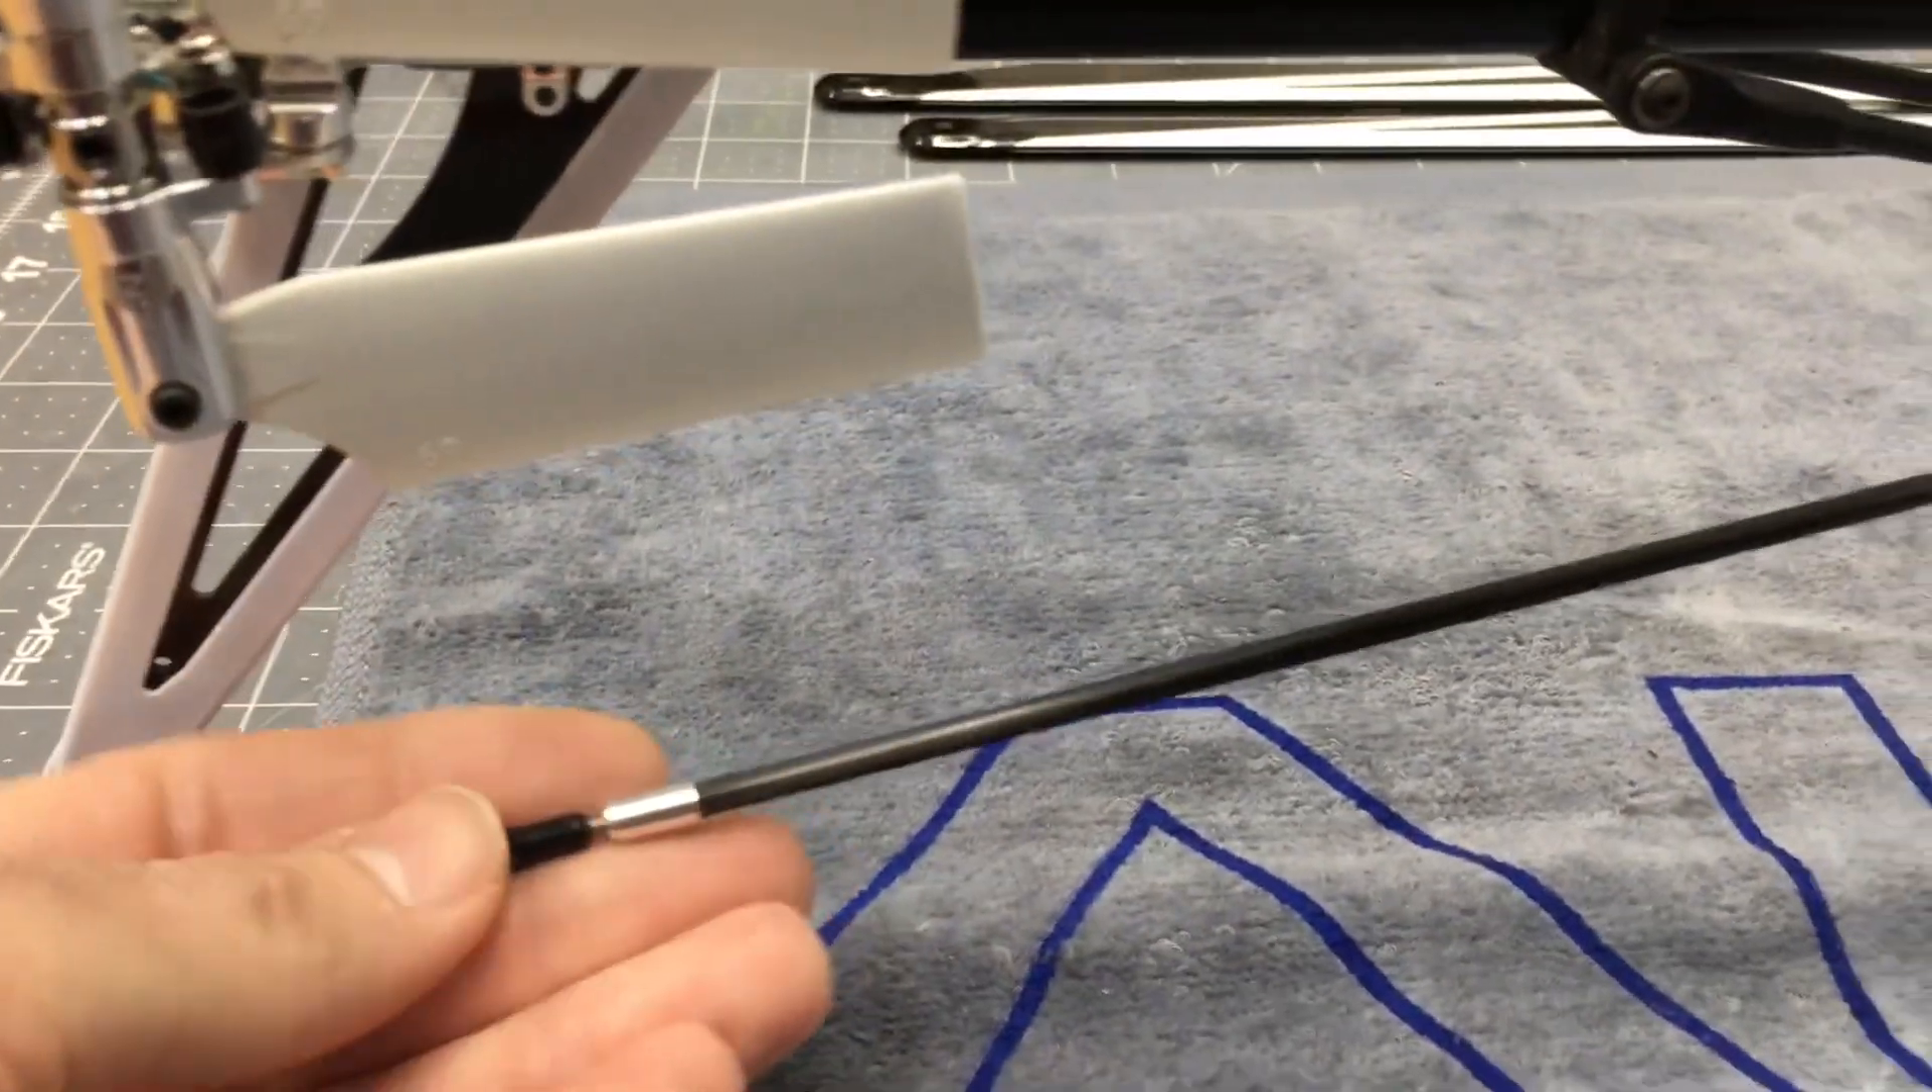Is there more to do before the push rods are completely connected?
Yes.